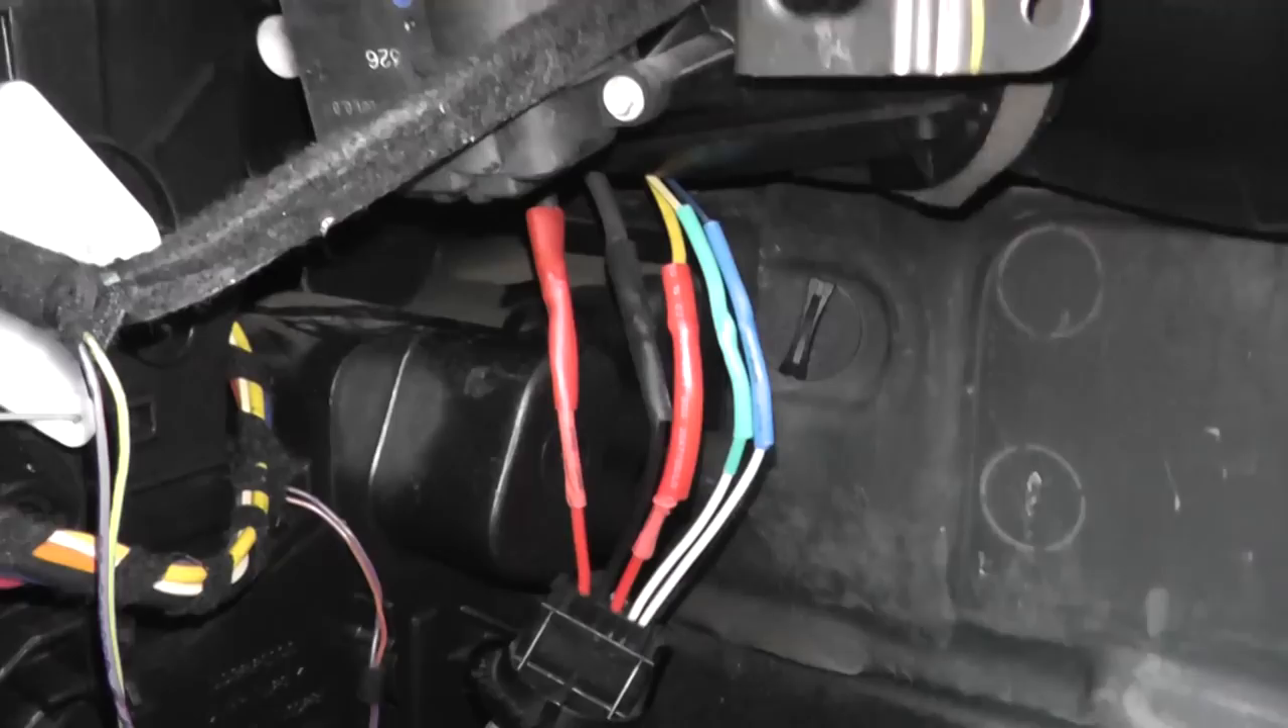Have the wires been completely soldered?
Yes.